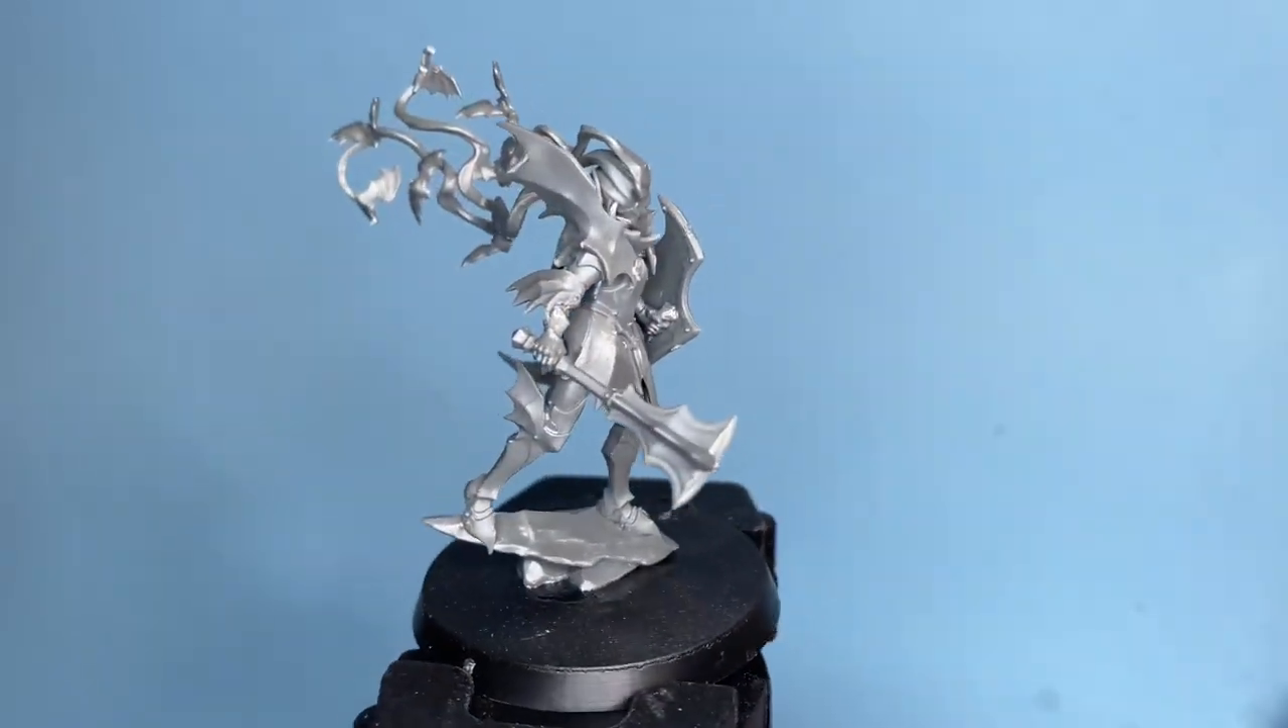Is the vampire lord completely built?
Yes.